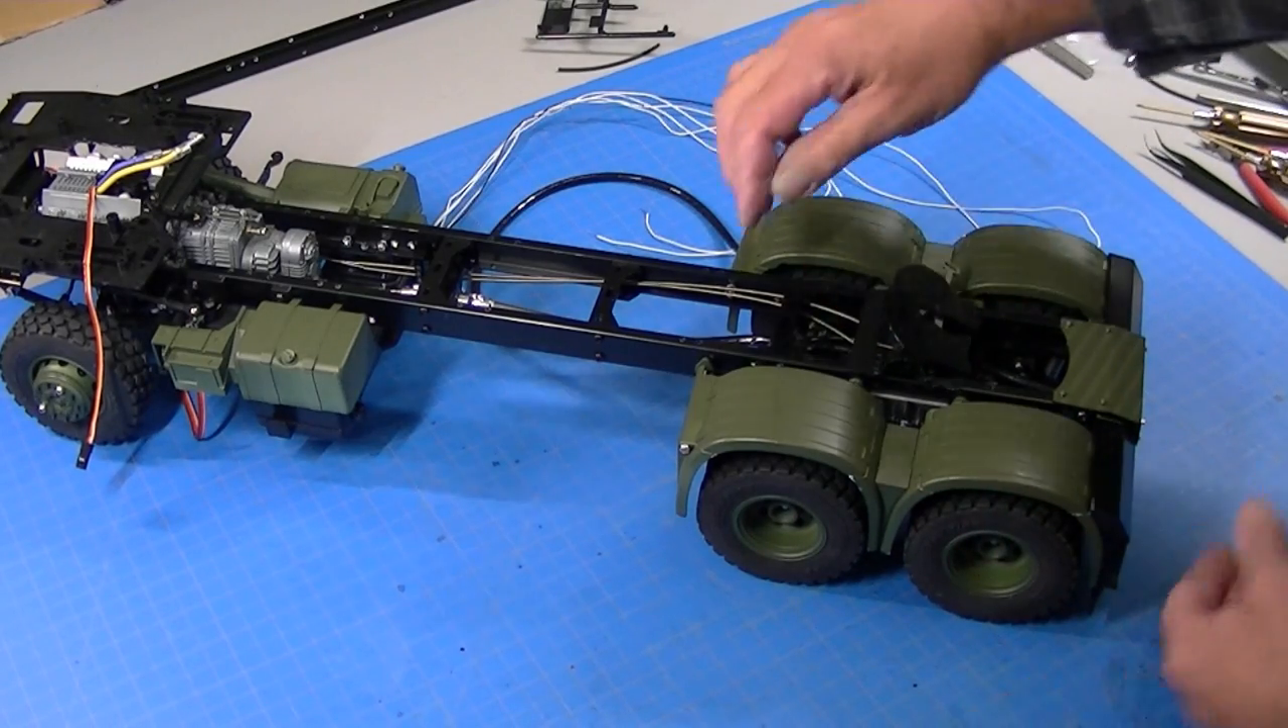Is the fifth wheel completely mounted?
No.